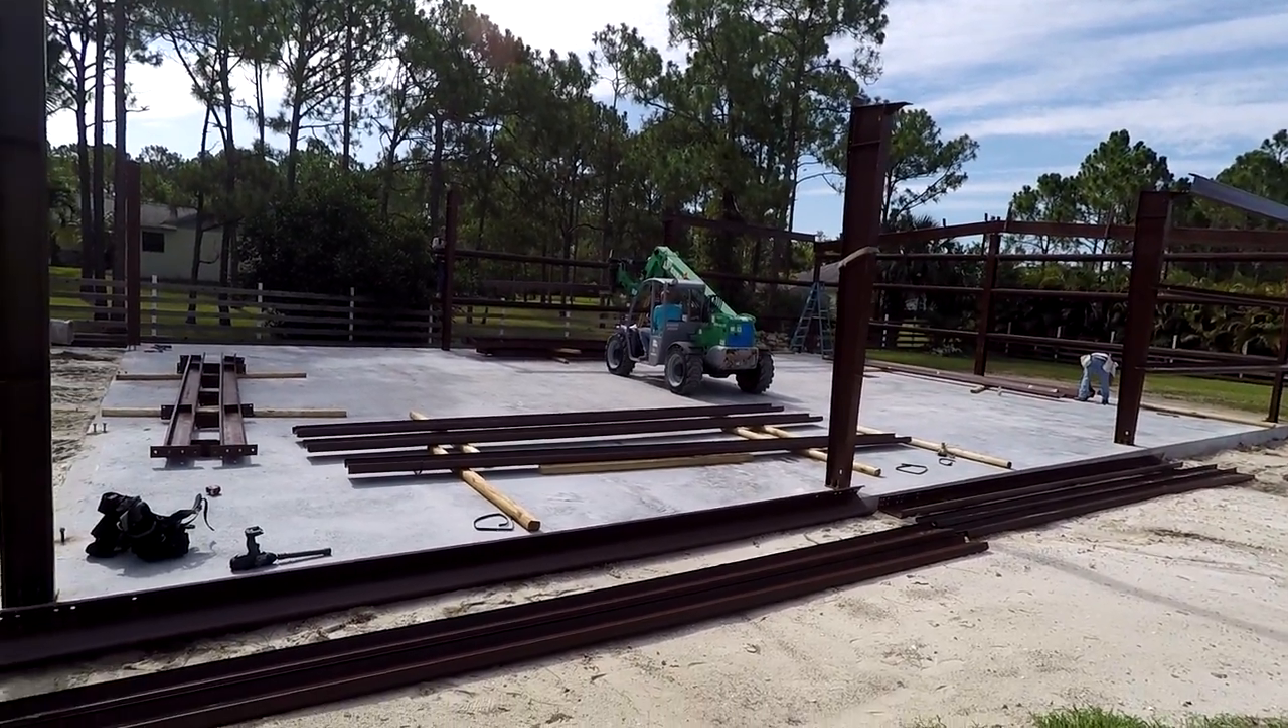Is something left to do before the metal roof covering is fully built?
Yes.